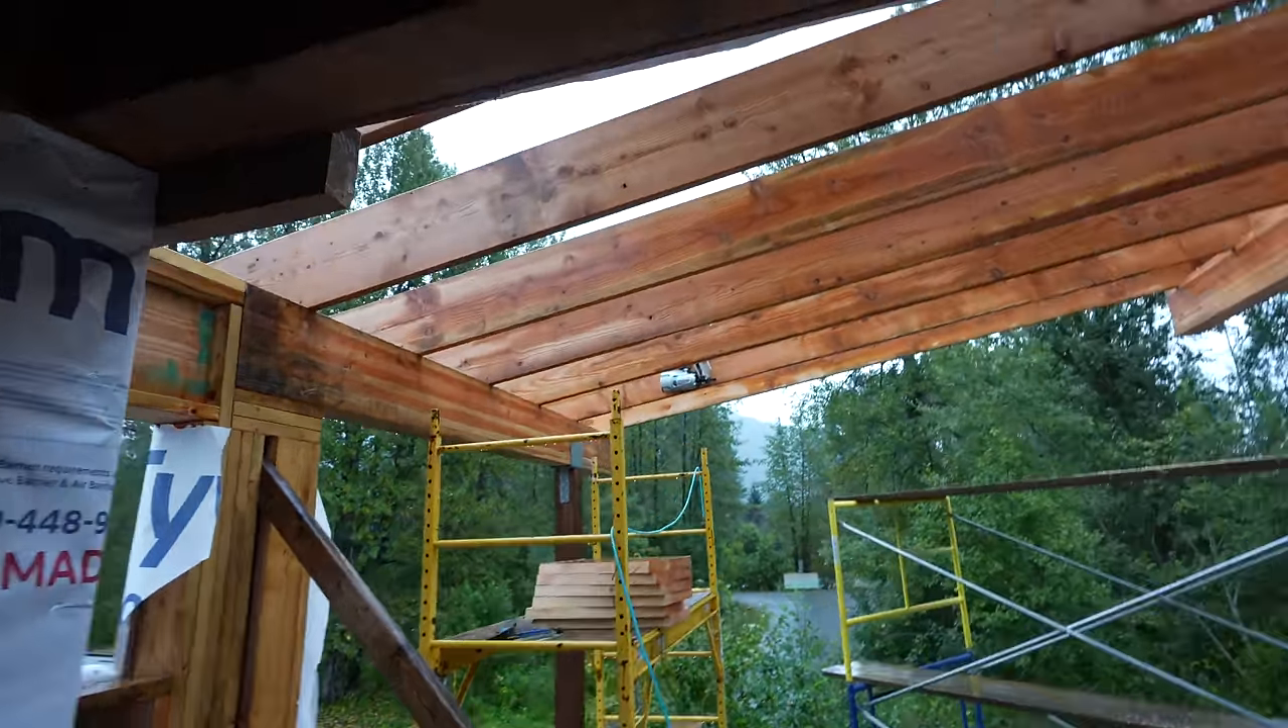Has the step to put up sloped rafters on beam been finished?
Yes.